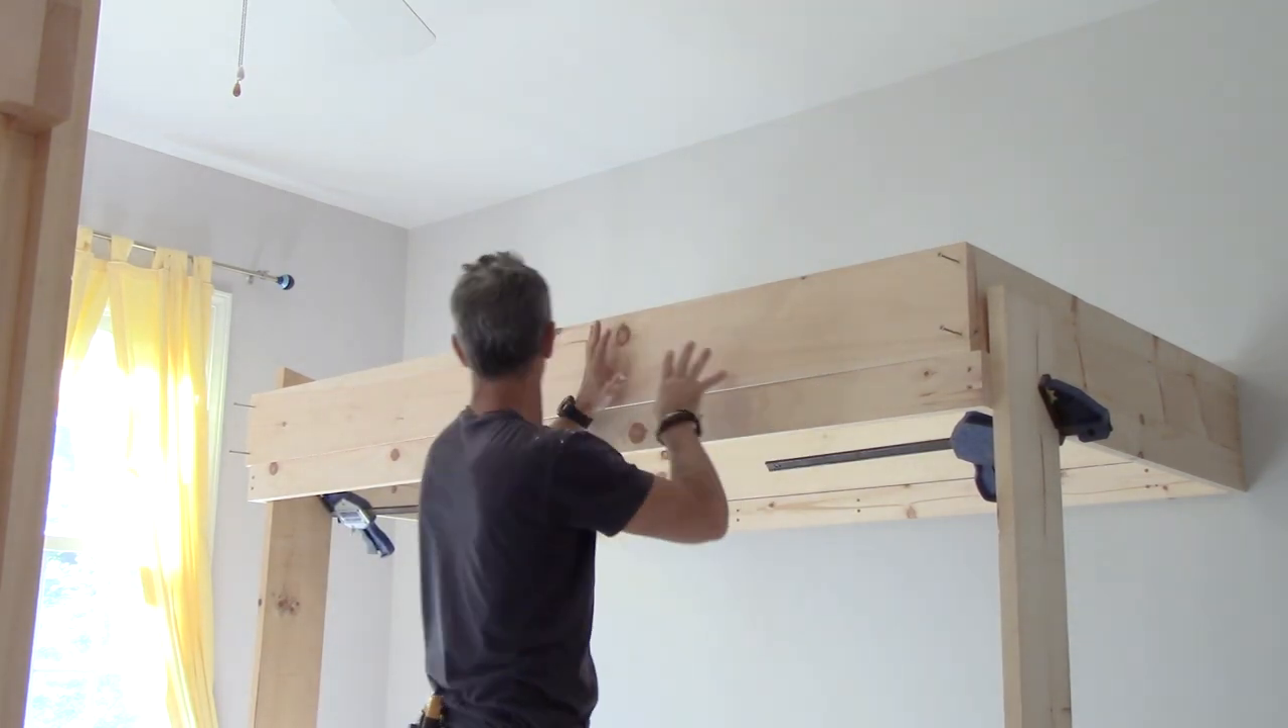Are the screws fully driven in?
No.